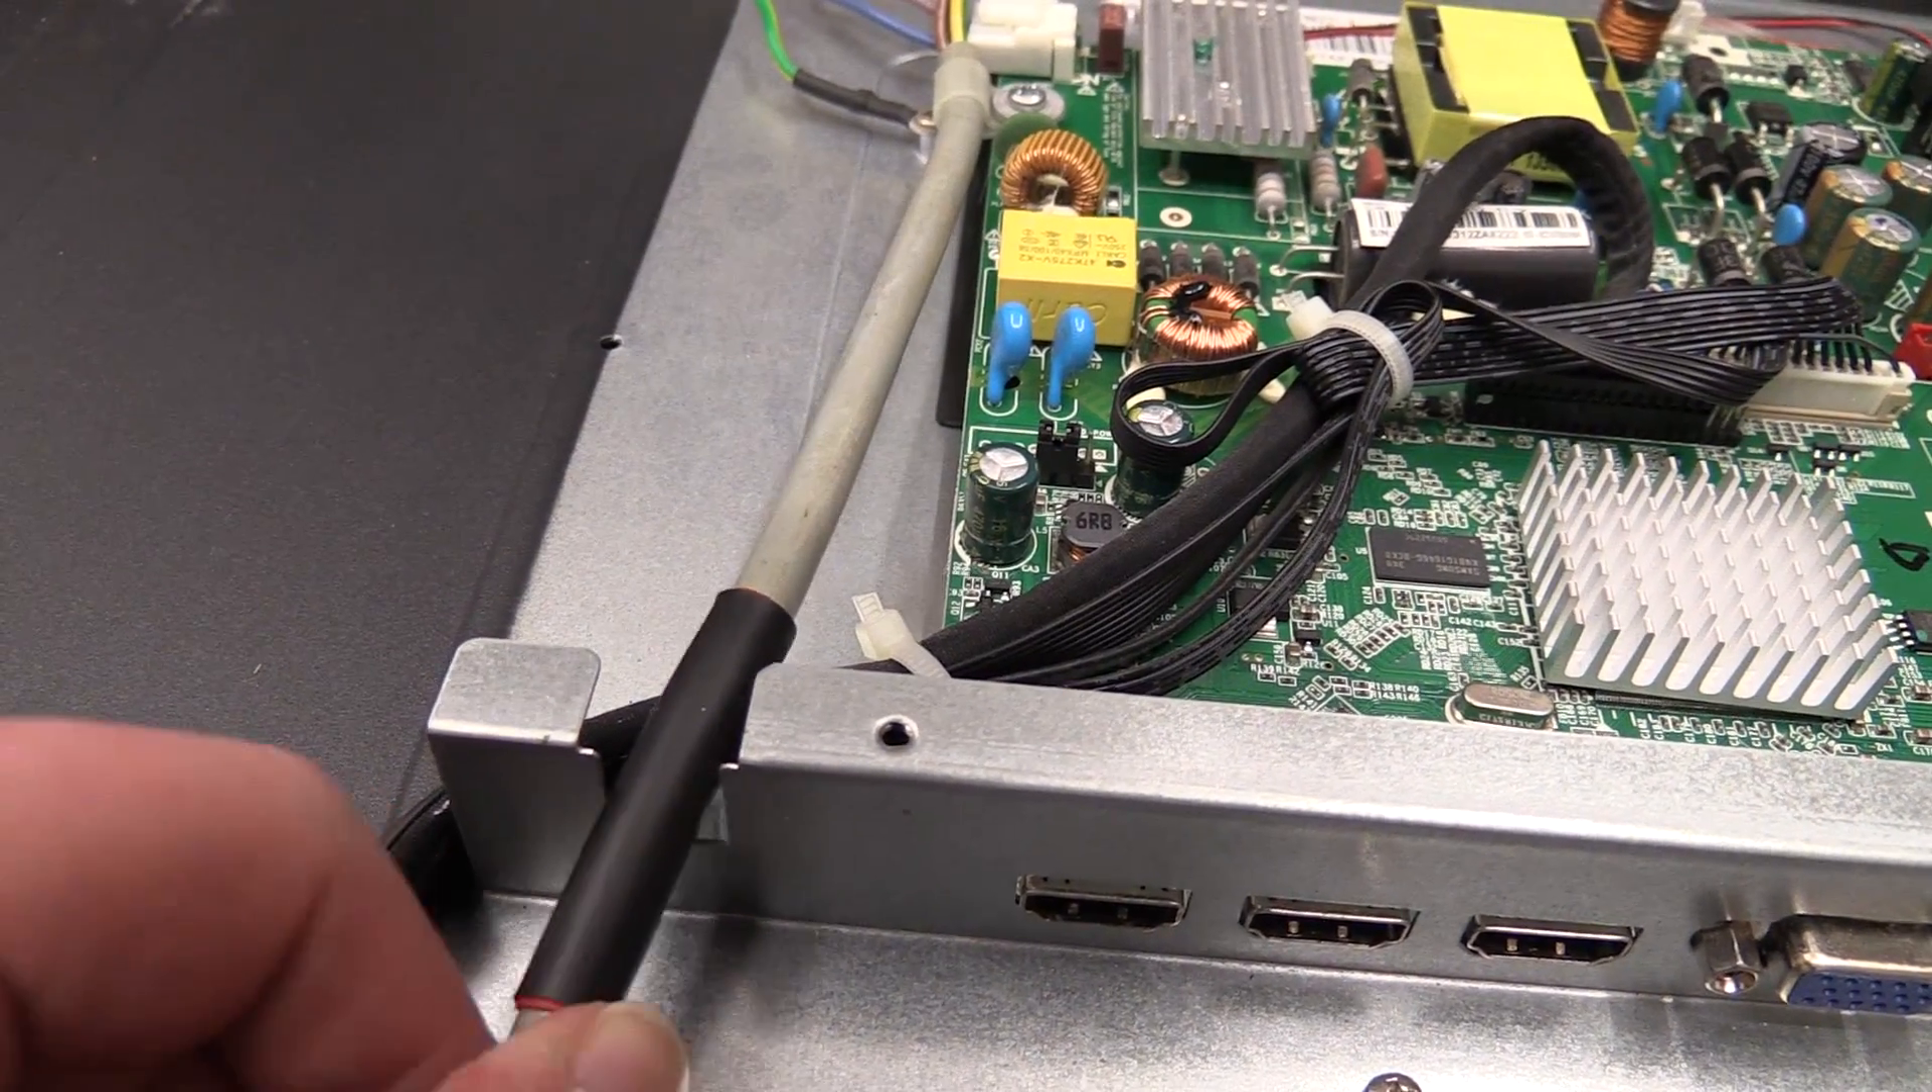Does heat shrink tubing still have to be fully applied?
No.